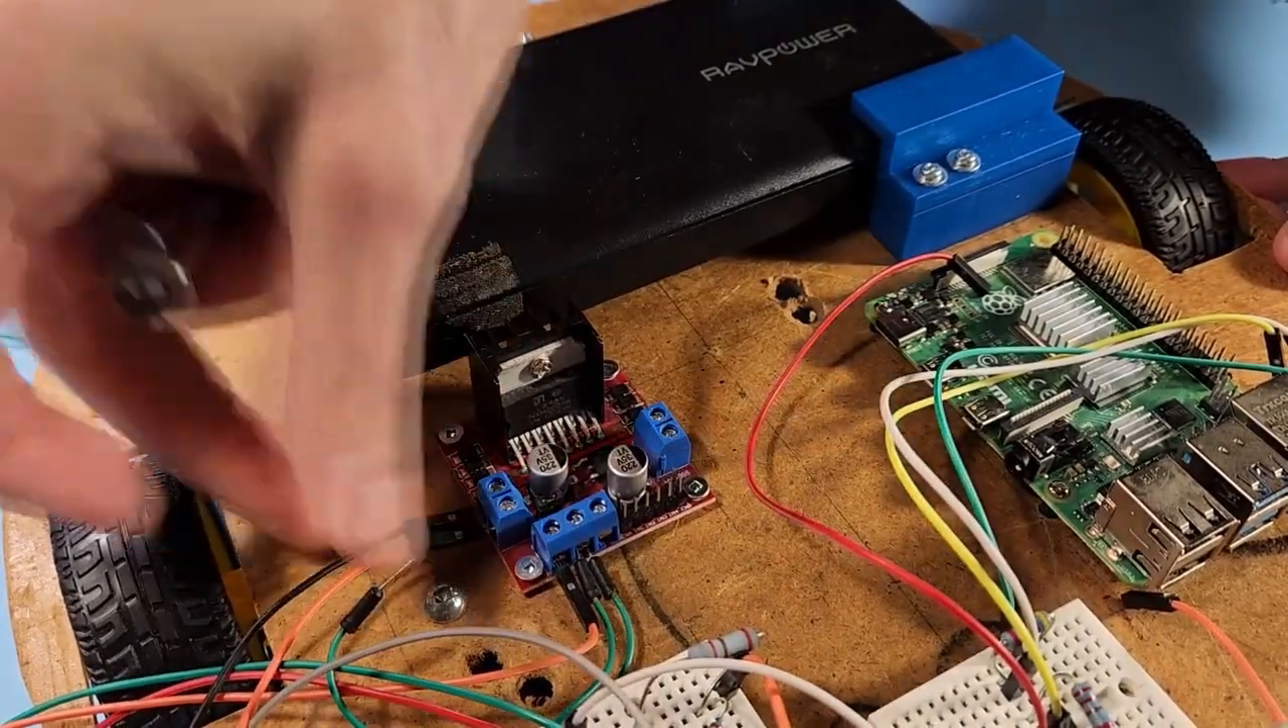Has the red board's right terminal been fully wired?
No.